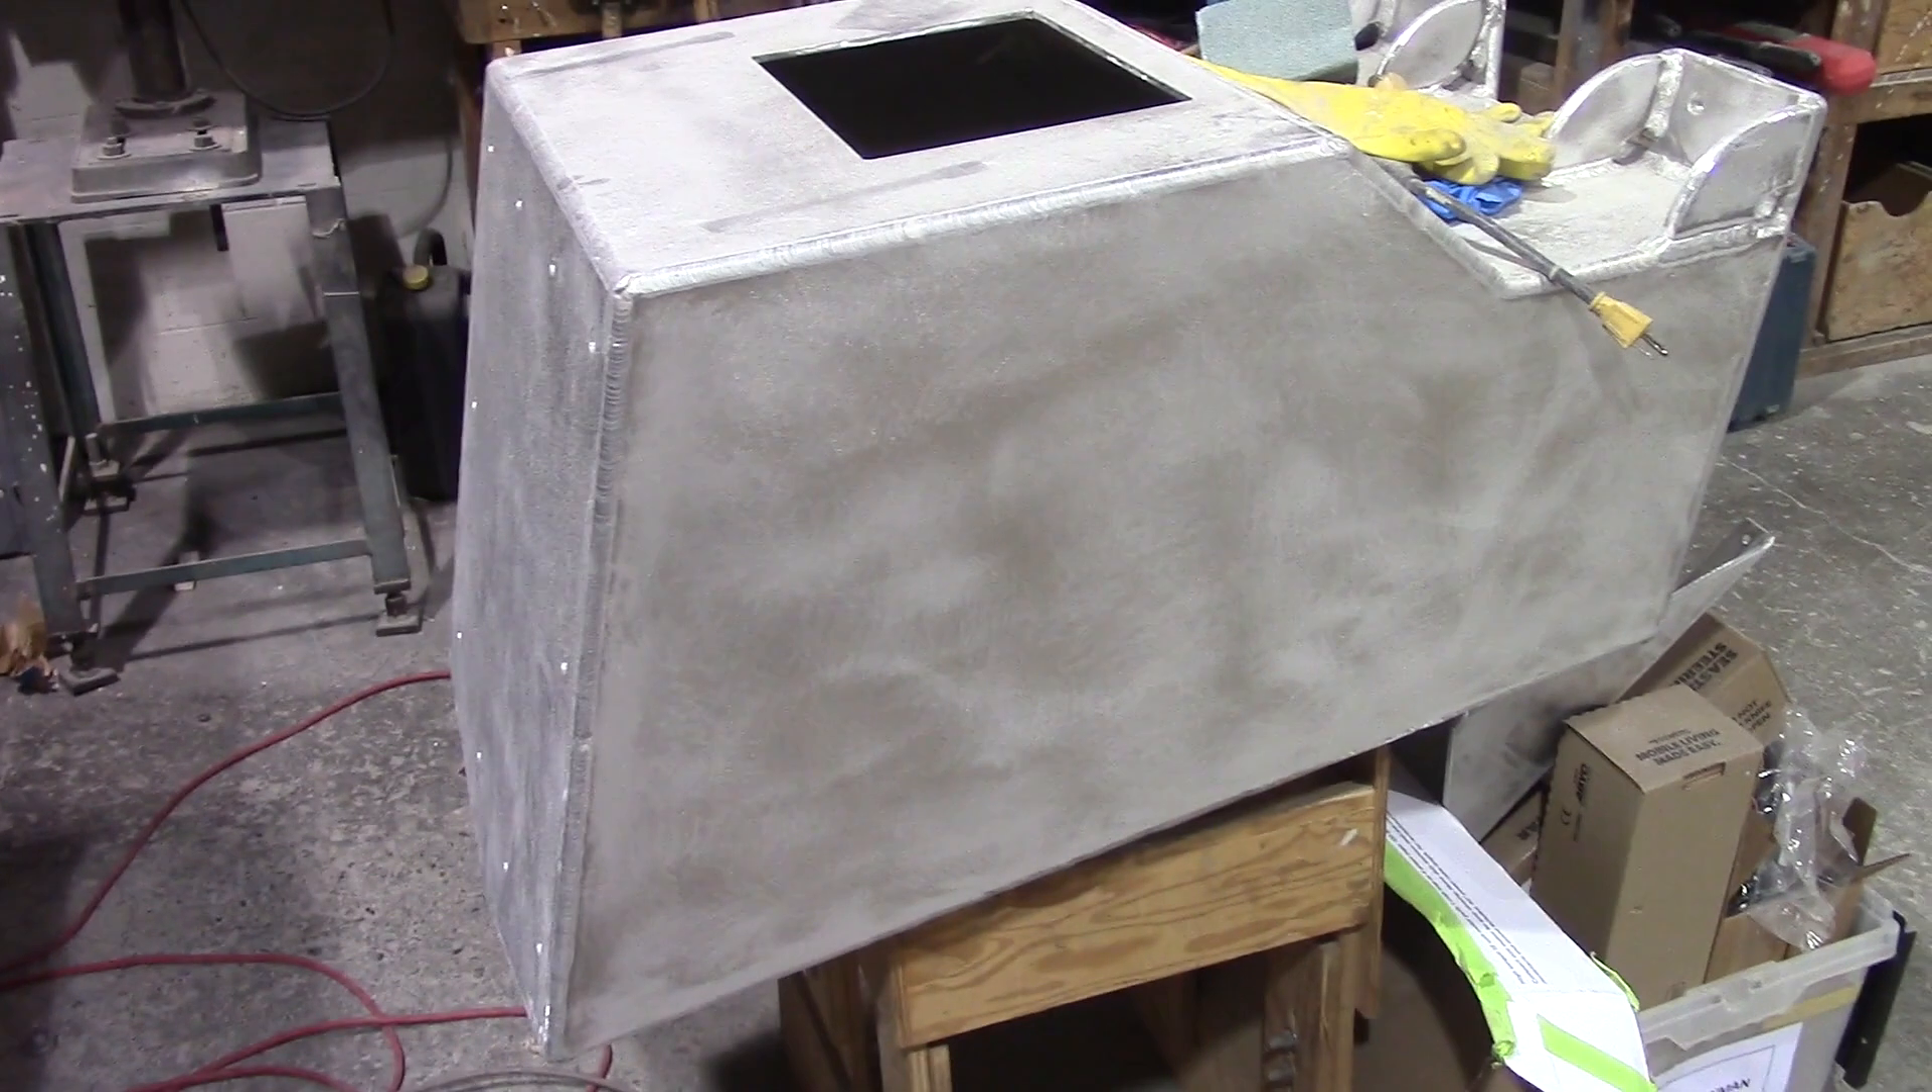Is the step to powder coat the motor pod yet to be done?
Yes.